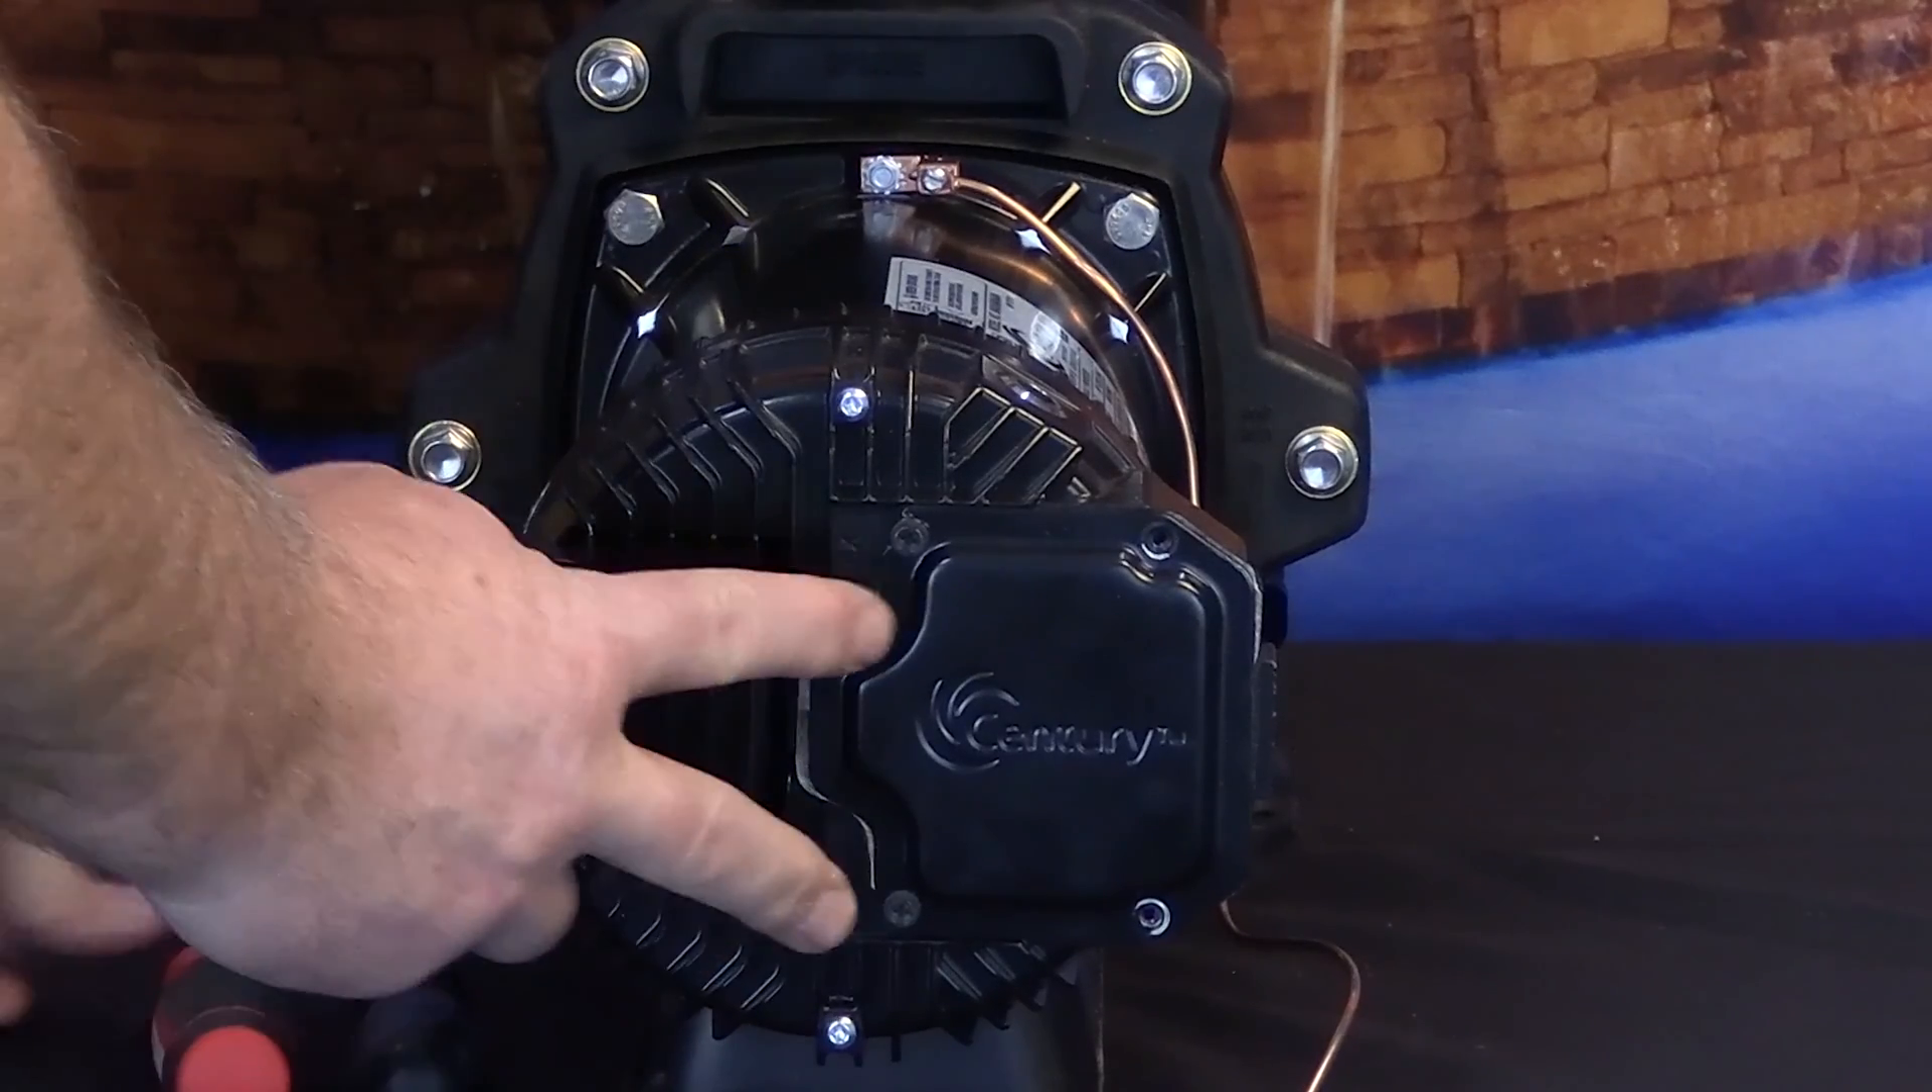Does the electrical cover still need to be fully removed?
Yes.